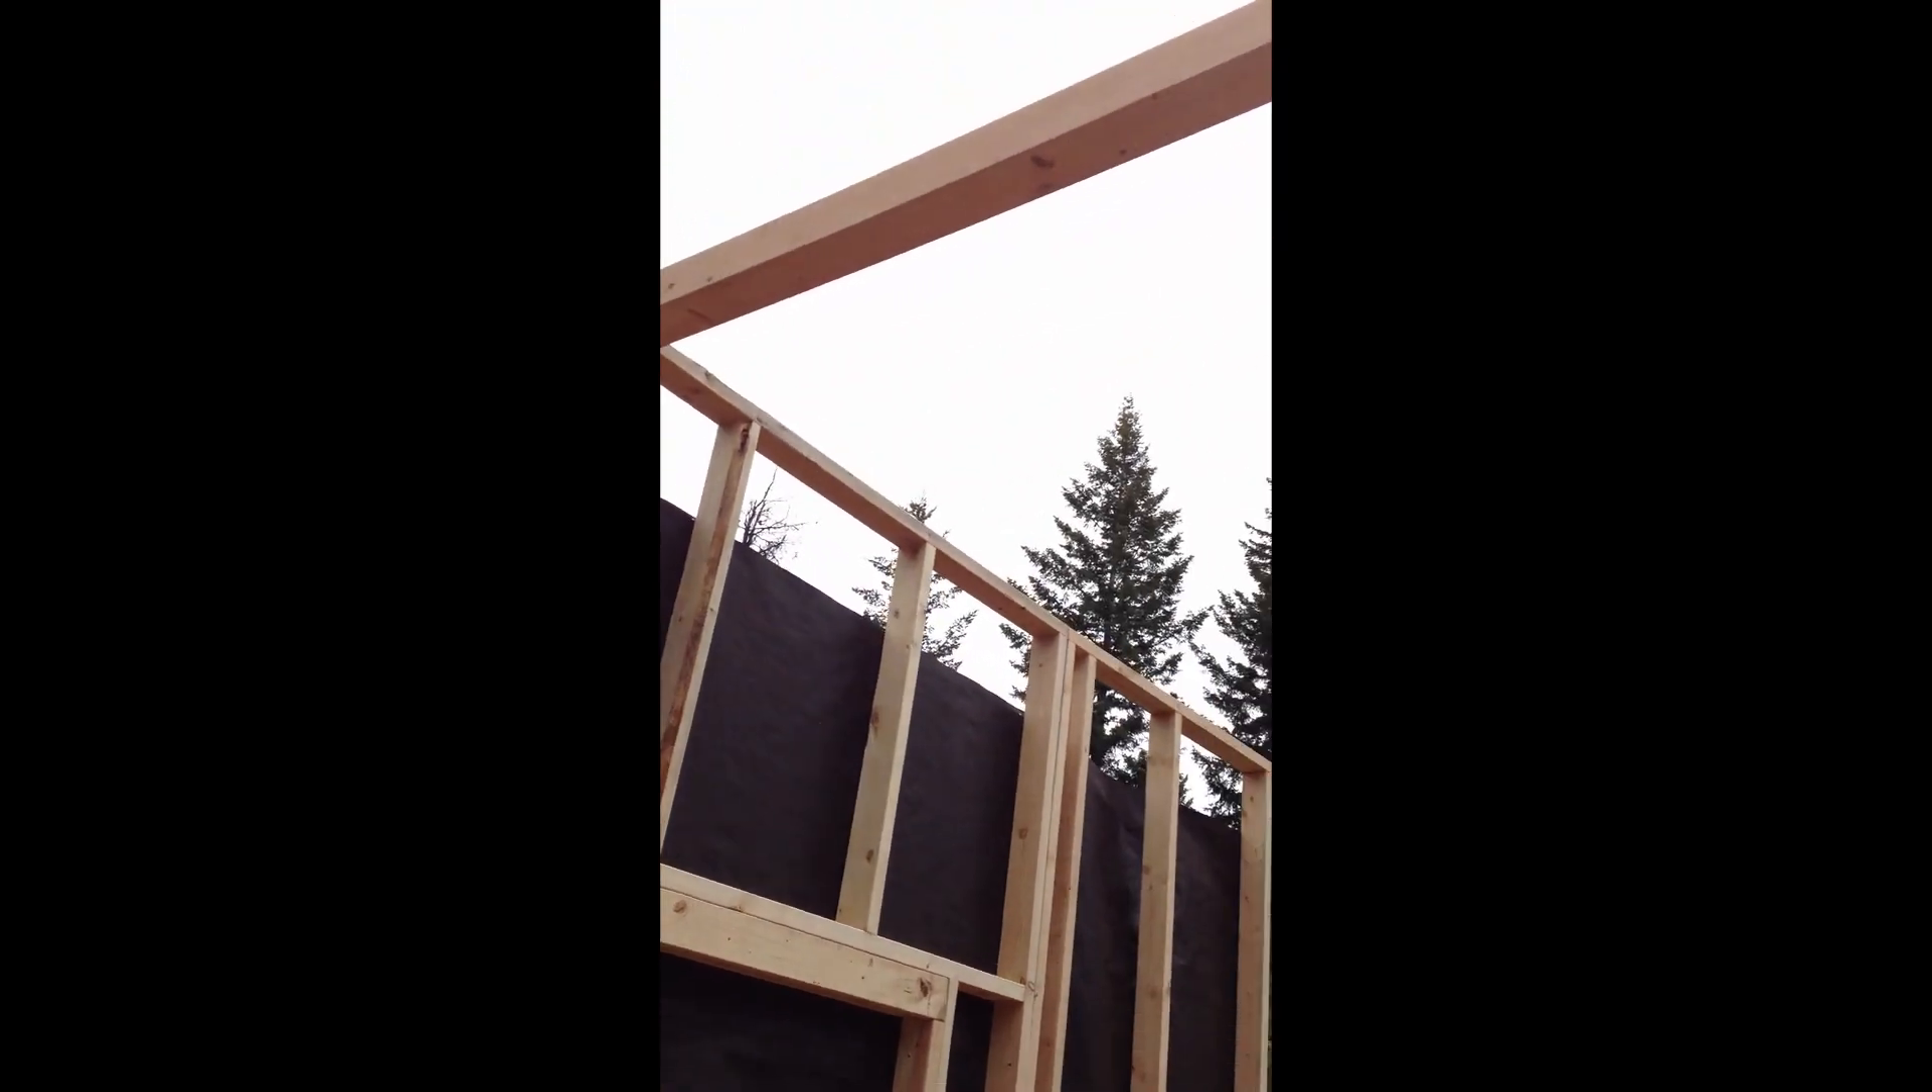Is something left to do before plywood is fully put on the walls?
Yes.